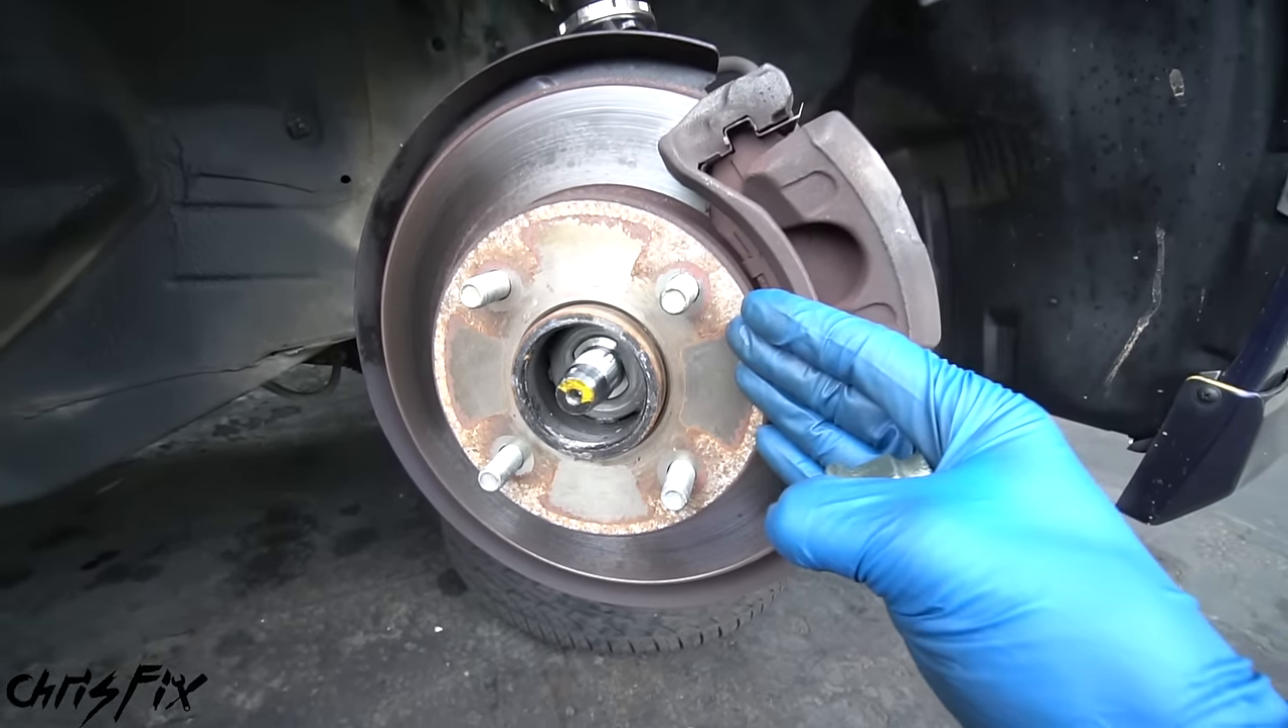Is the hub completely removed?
No.